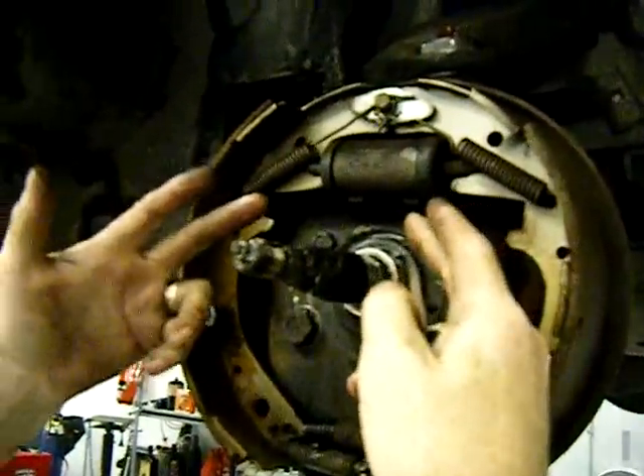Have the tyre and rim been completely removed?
Yes.